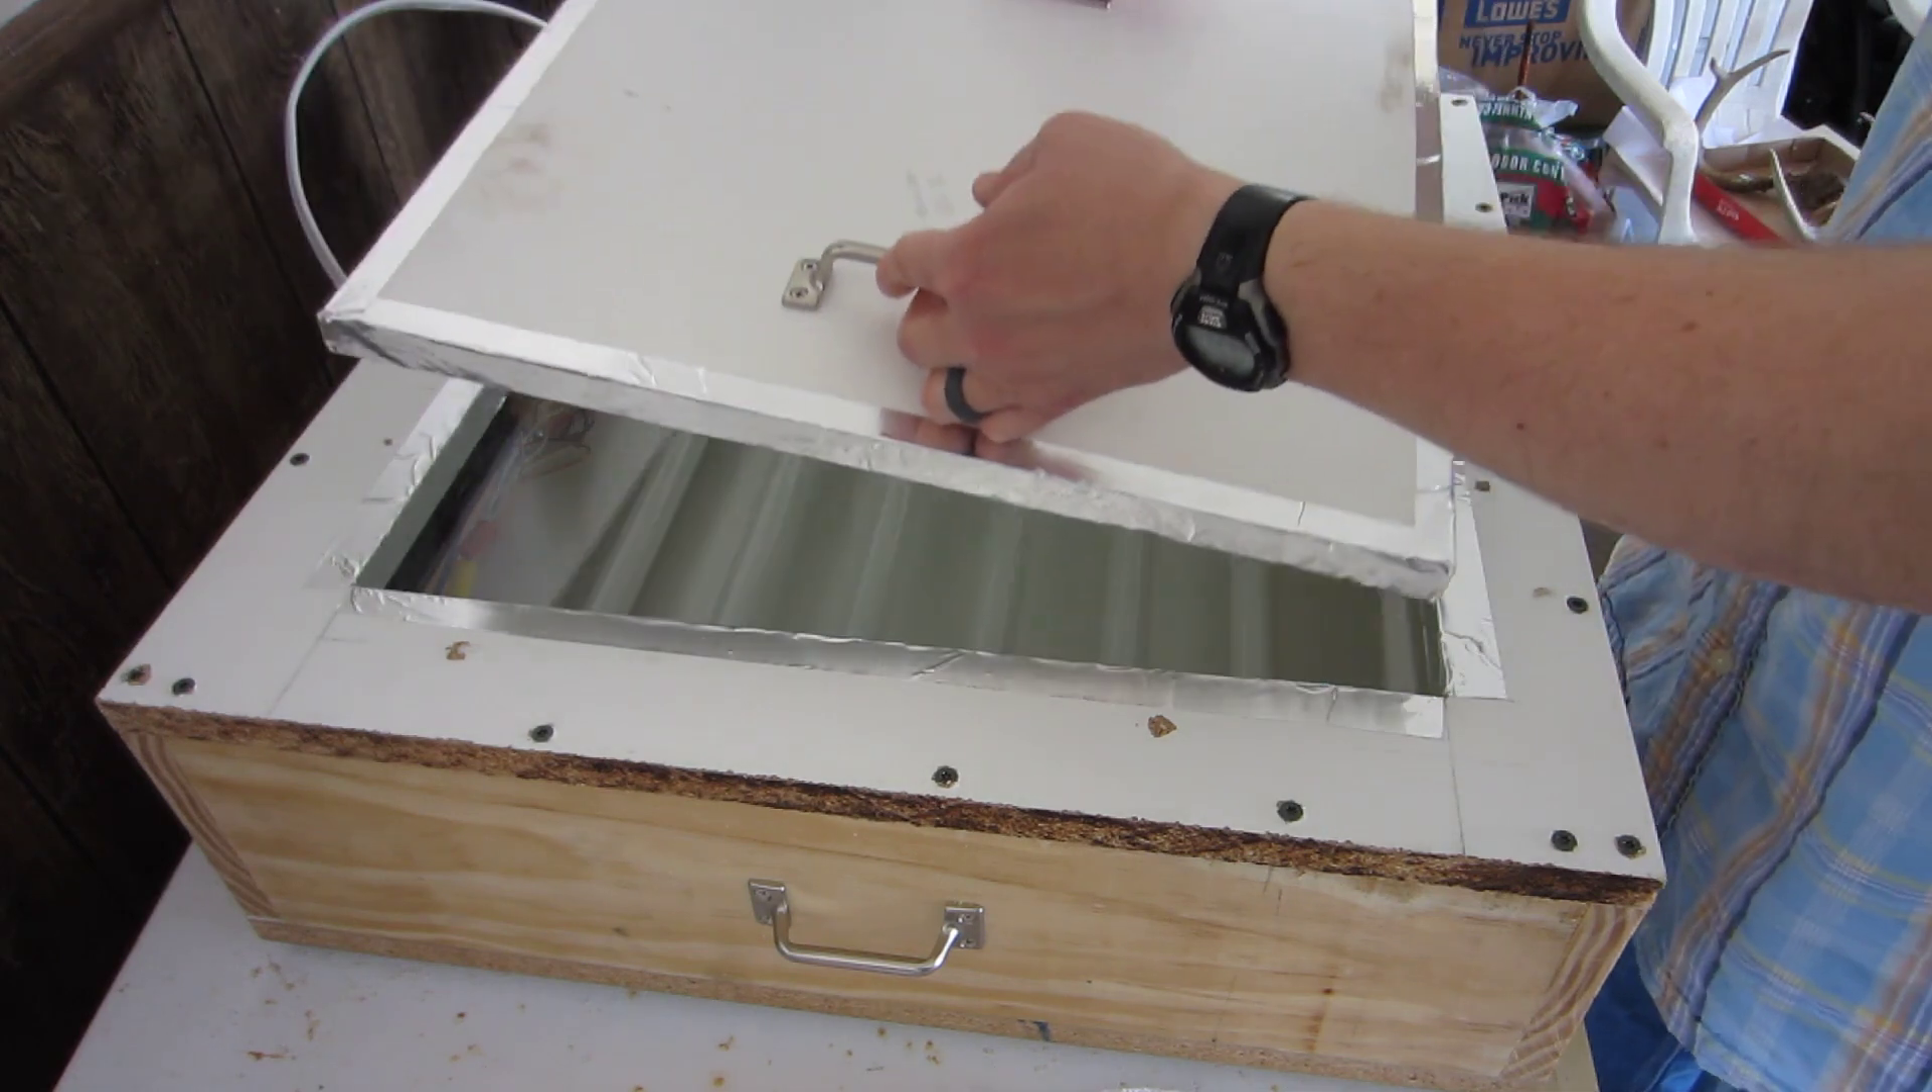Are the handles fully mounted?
Yes.